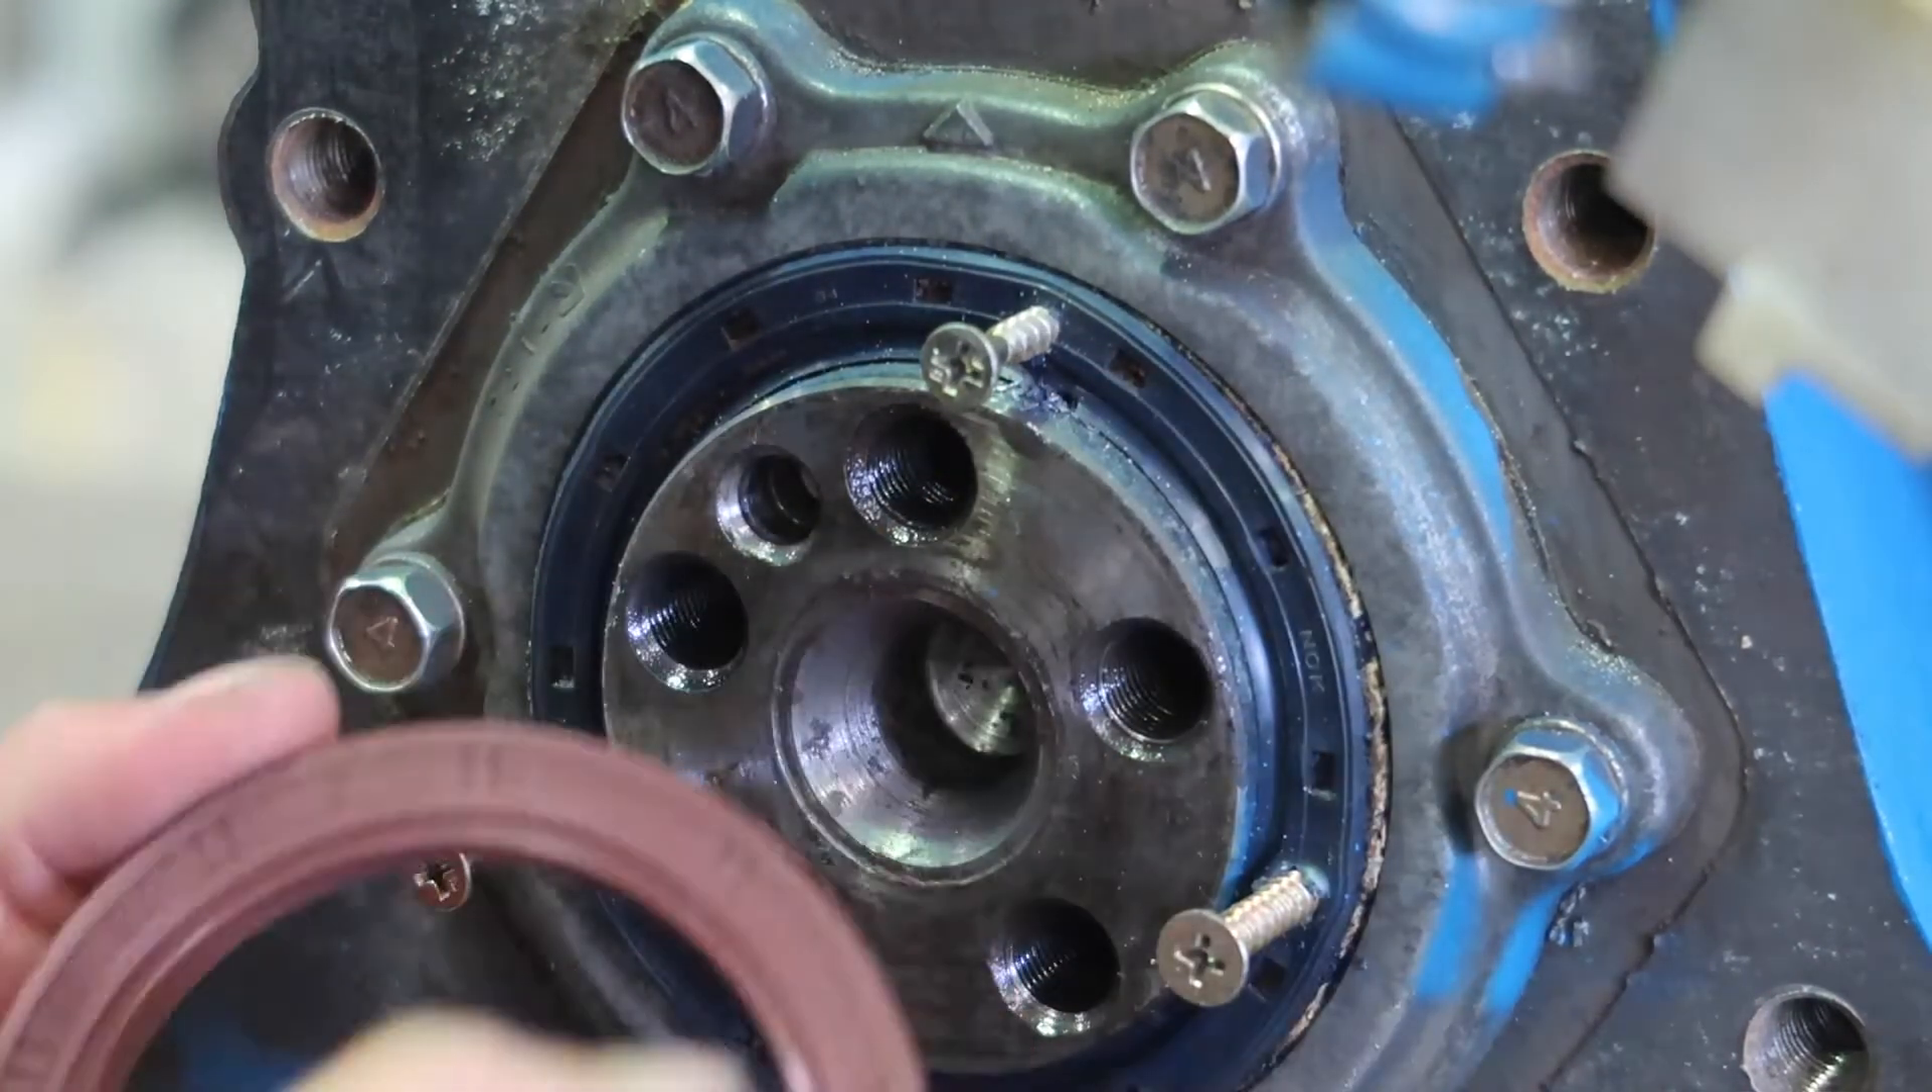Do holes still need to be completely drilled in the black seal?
No.